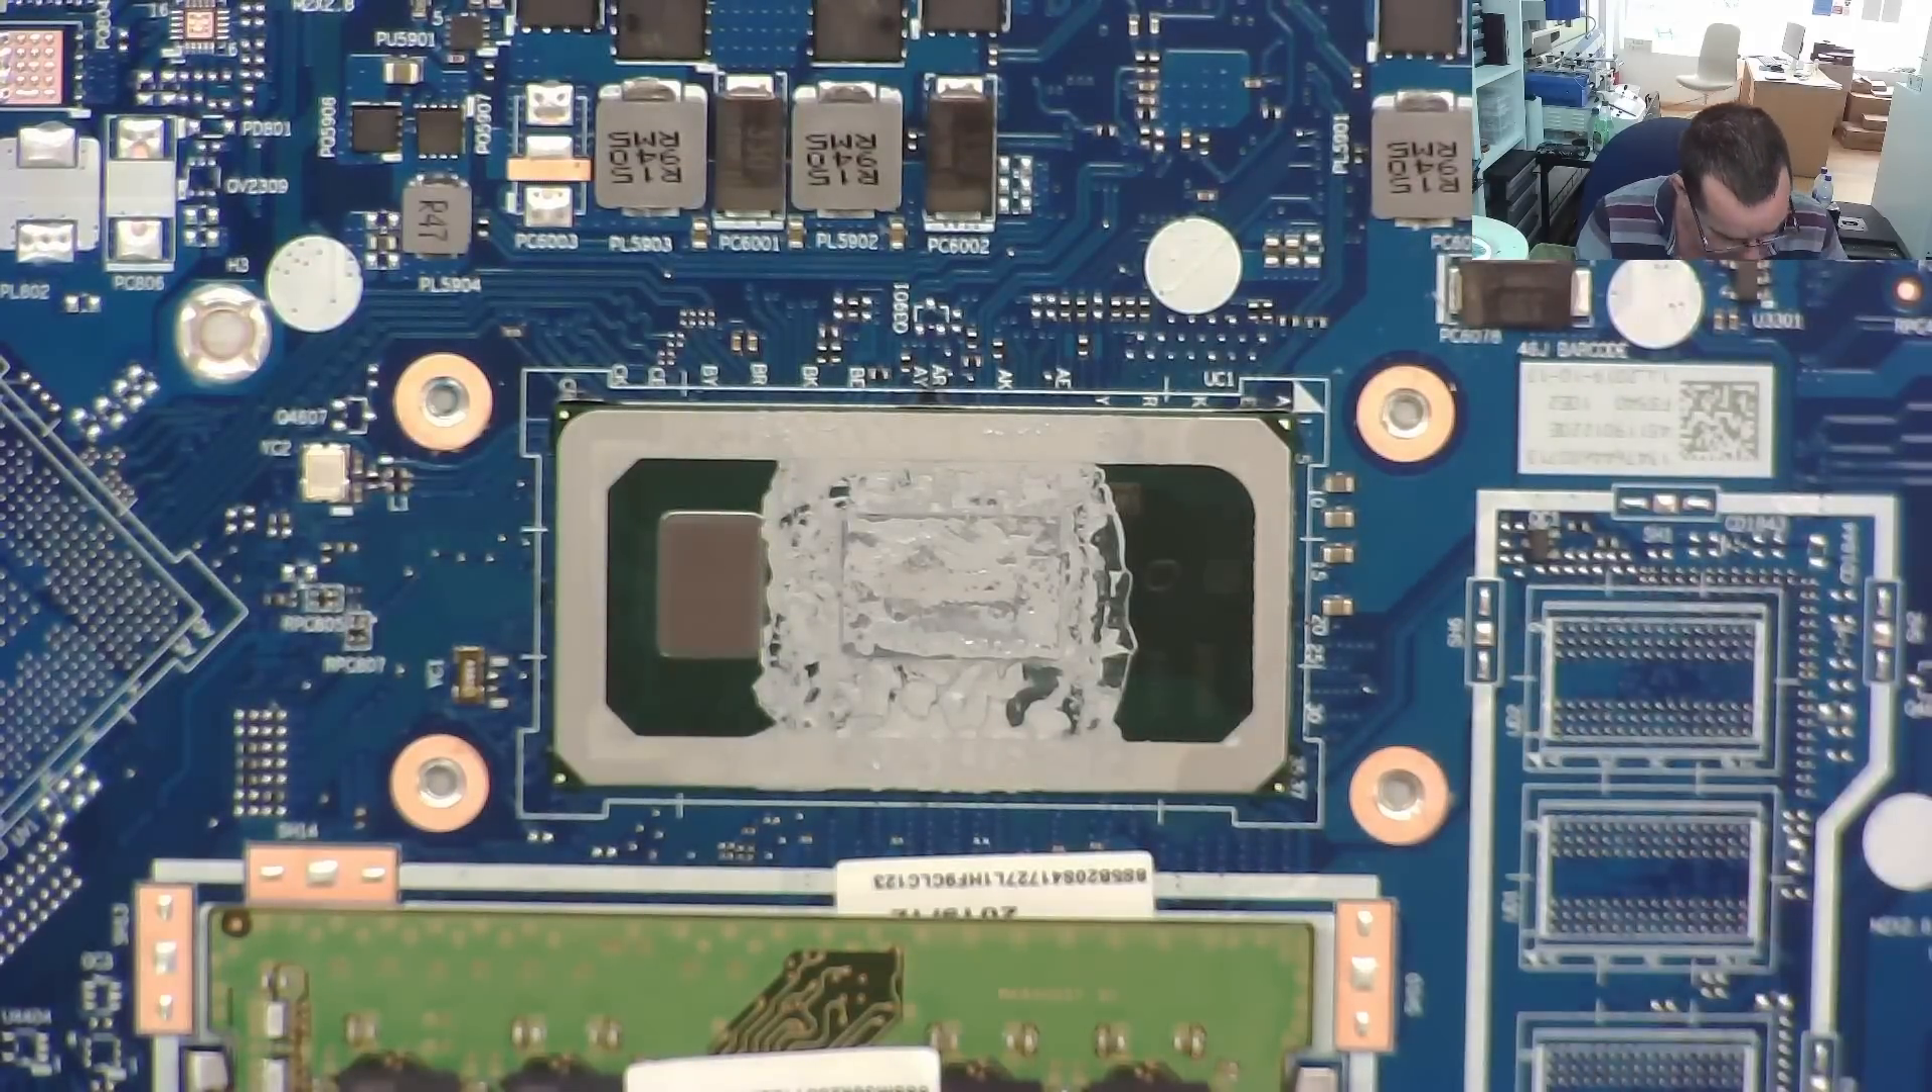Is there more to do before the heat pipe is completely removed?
No.